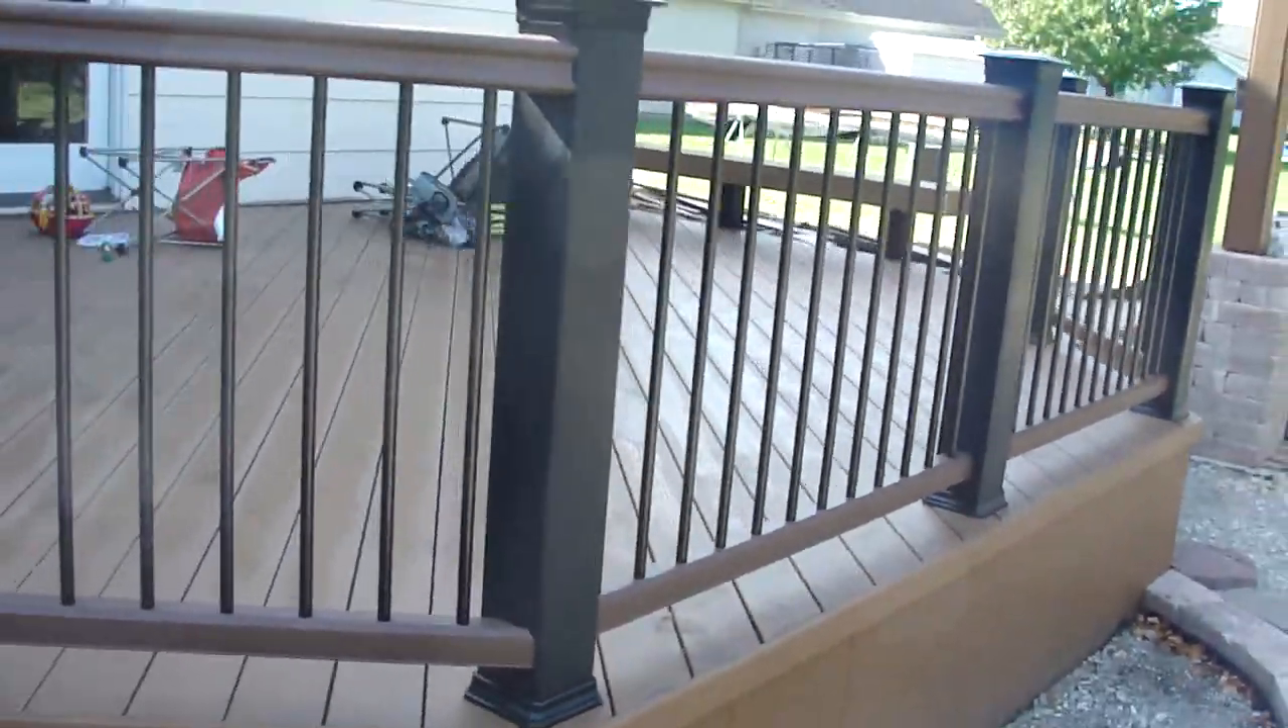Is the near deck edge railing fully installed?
Yes.